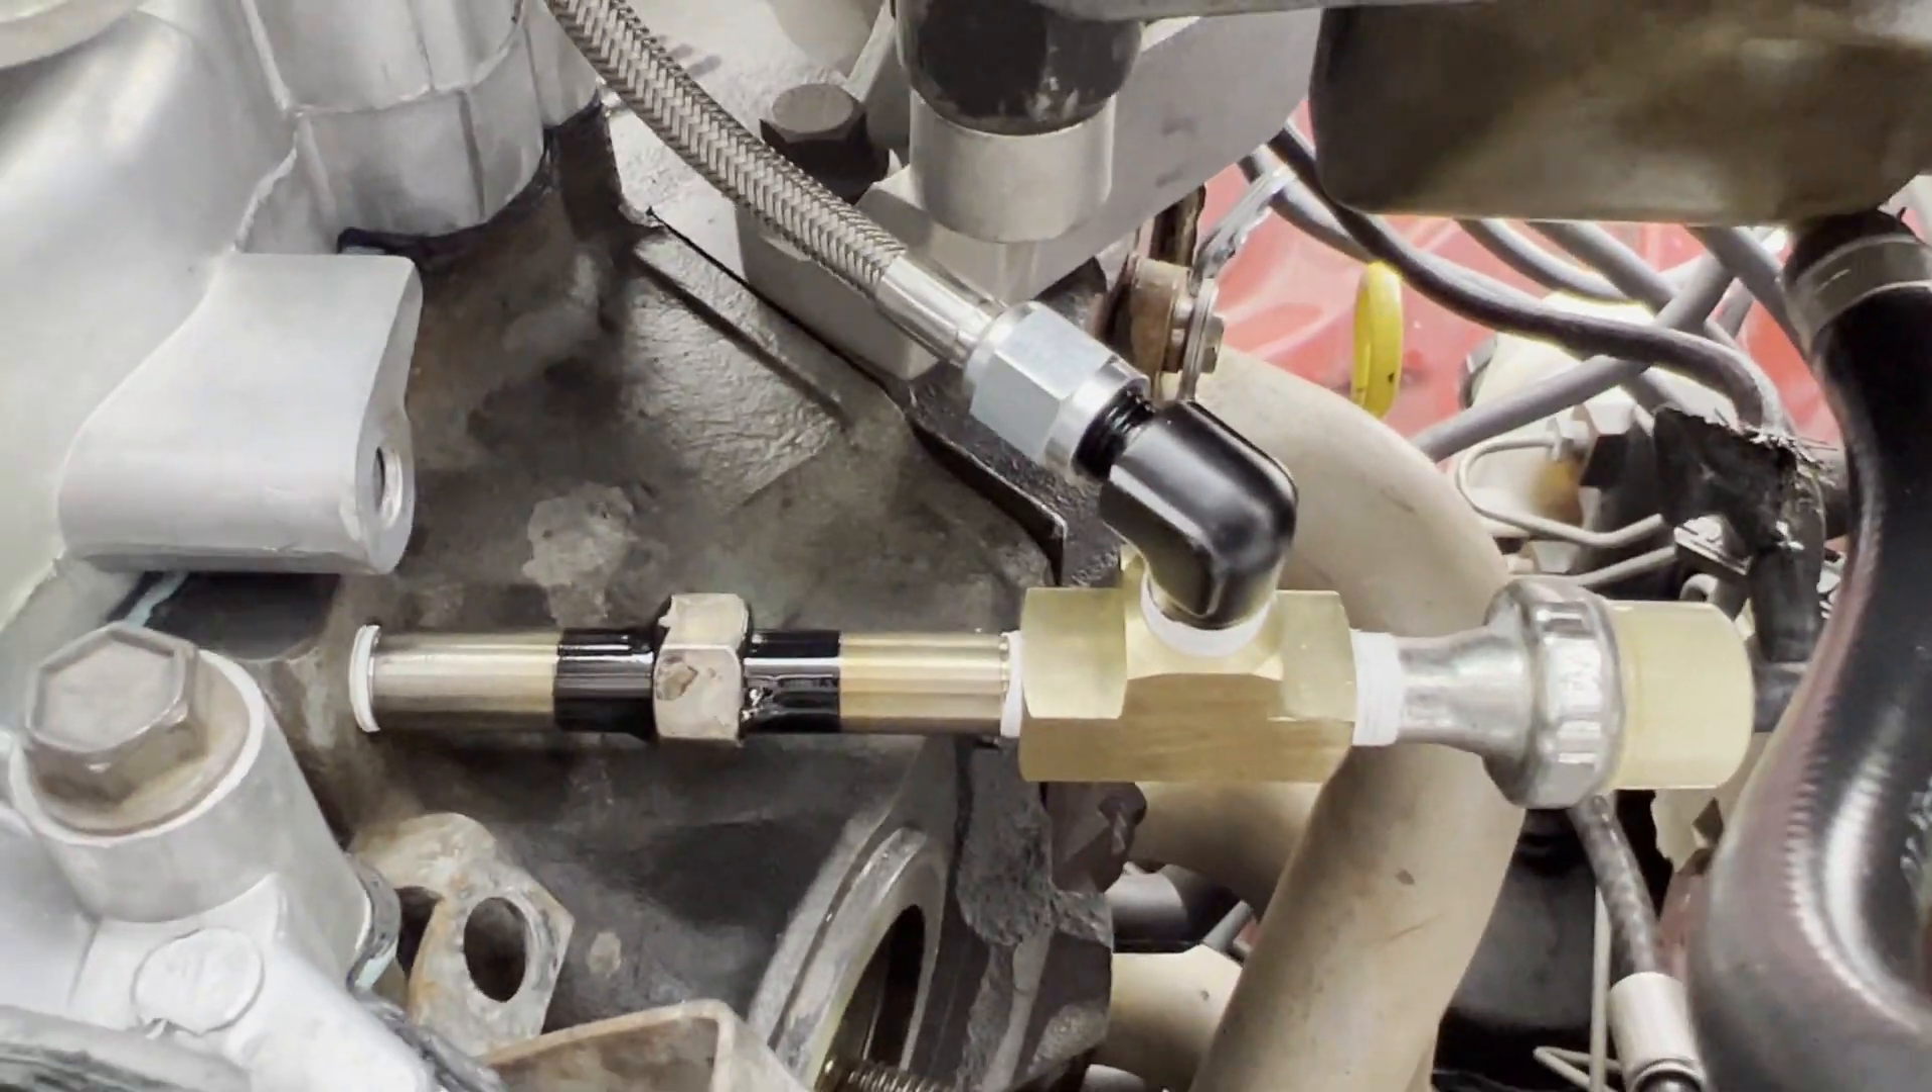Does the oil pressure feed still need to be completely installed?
No.